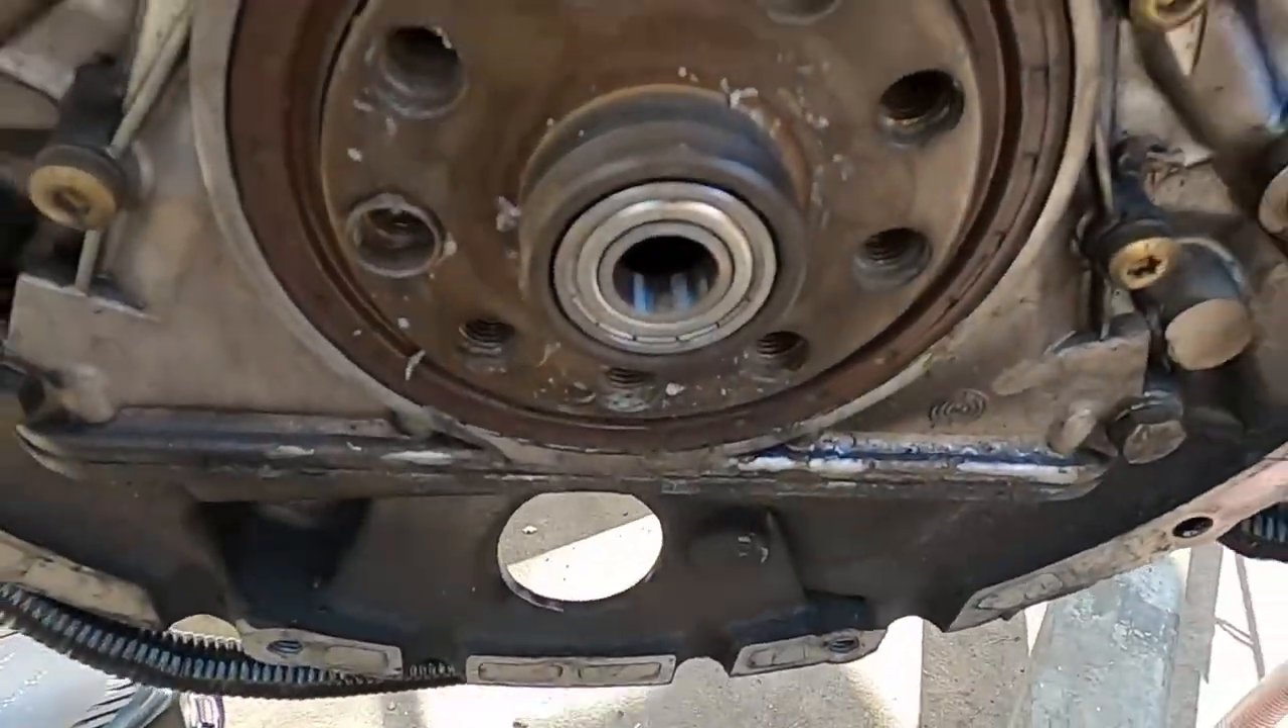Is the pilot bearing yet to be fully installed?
No.